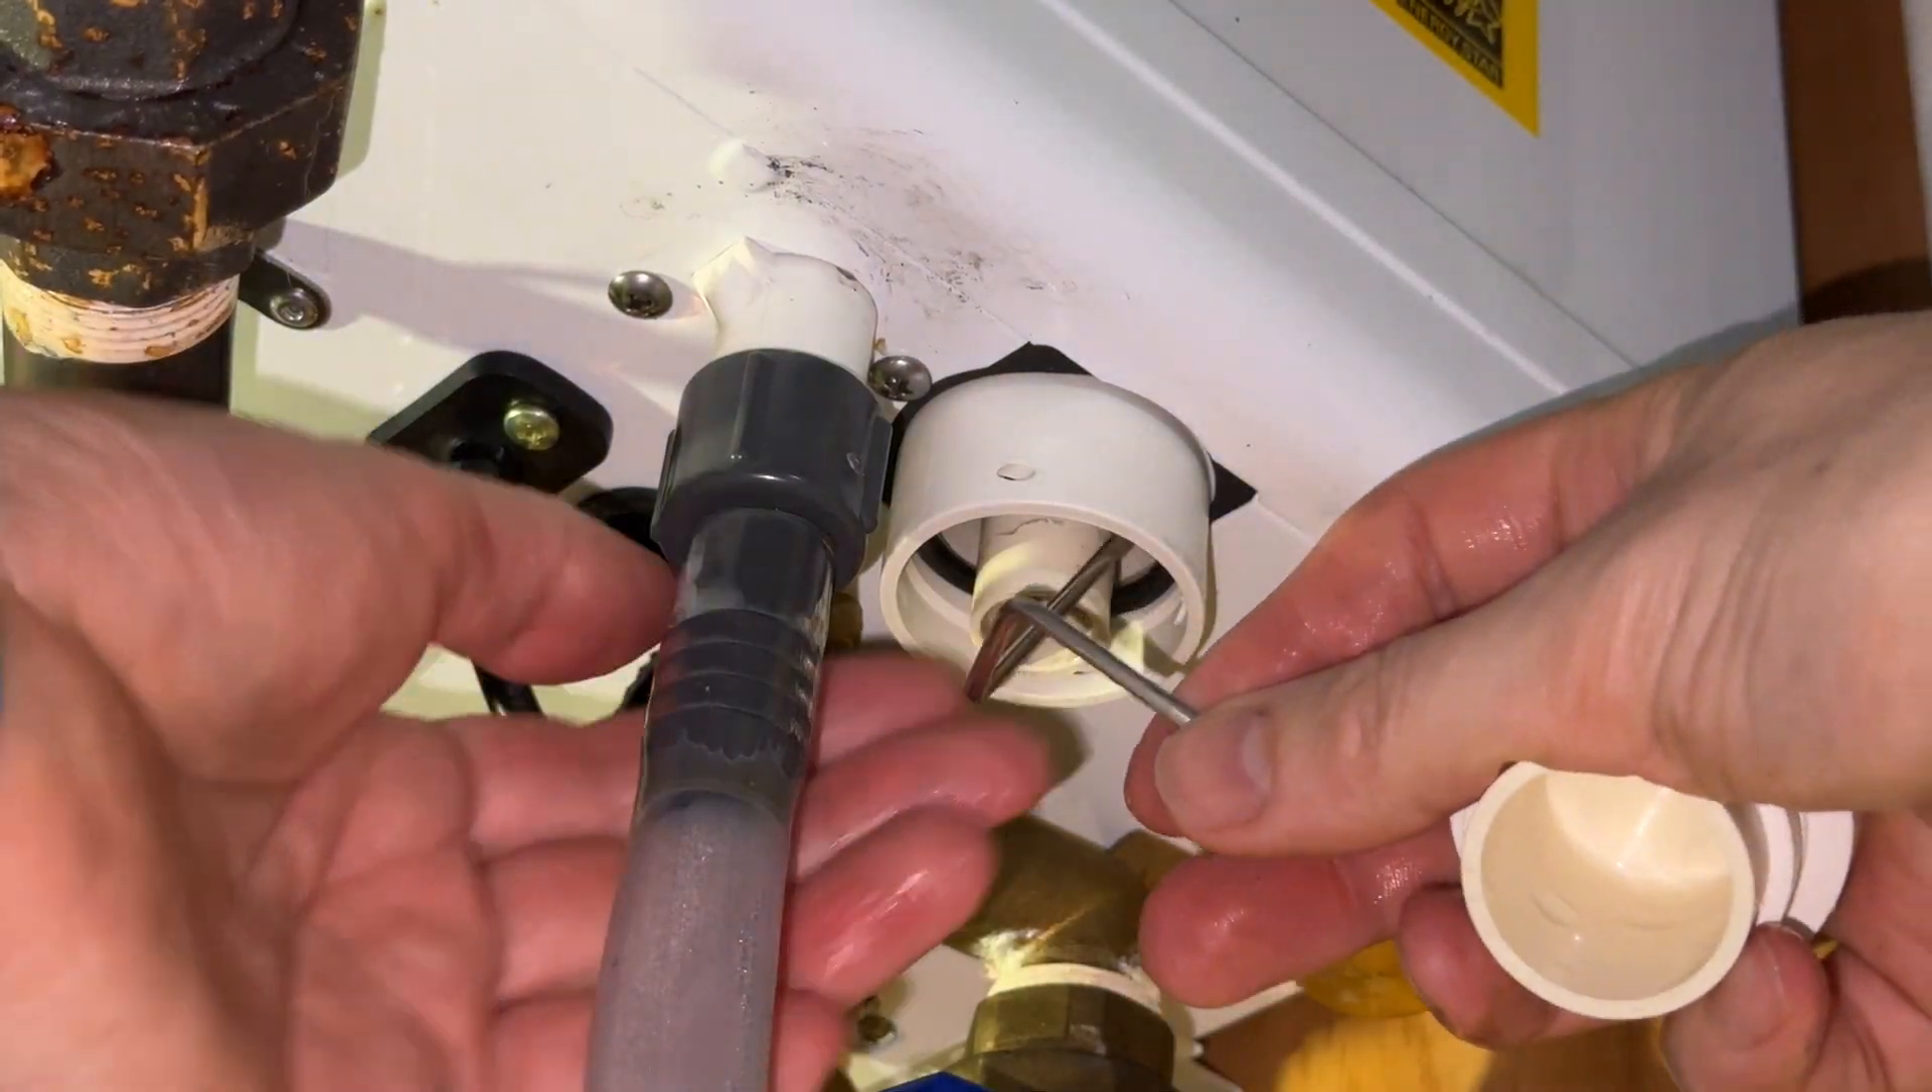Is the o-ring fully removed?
No.